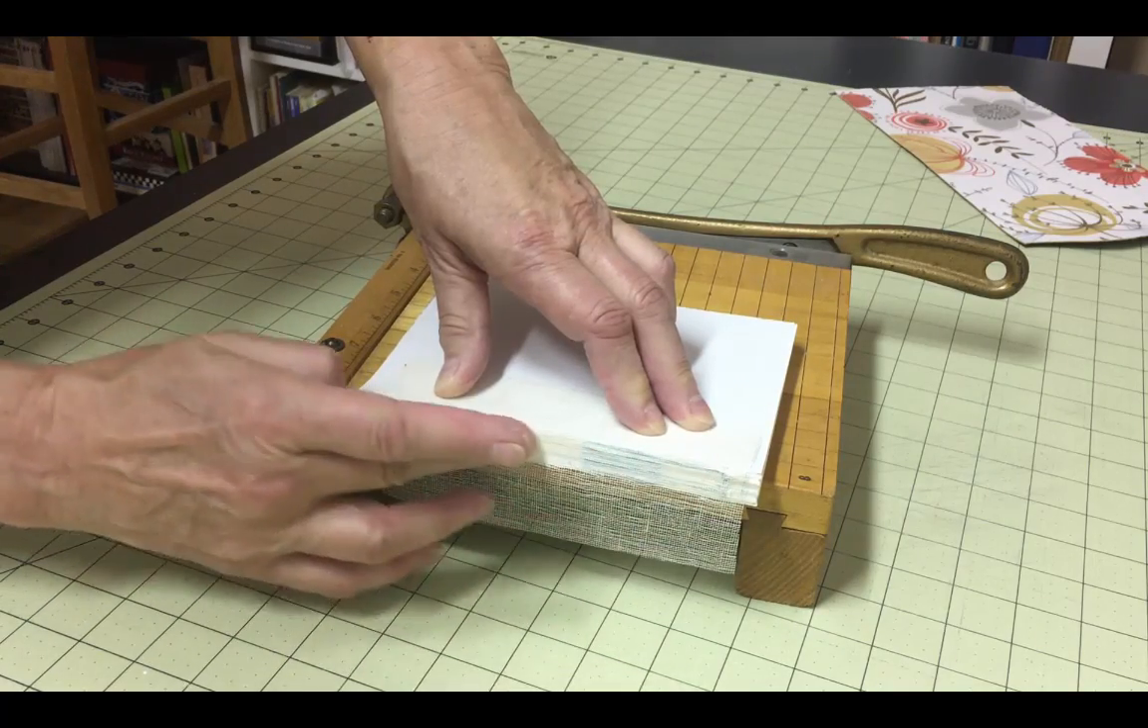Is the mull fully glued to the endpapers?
No.